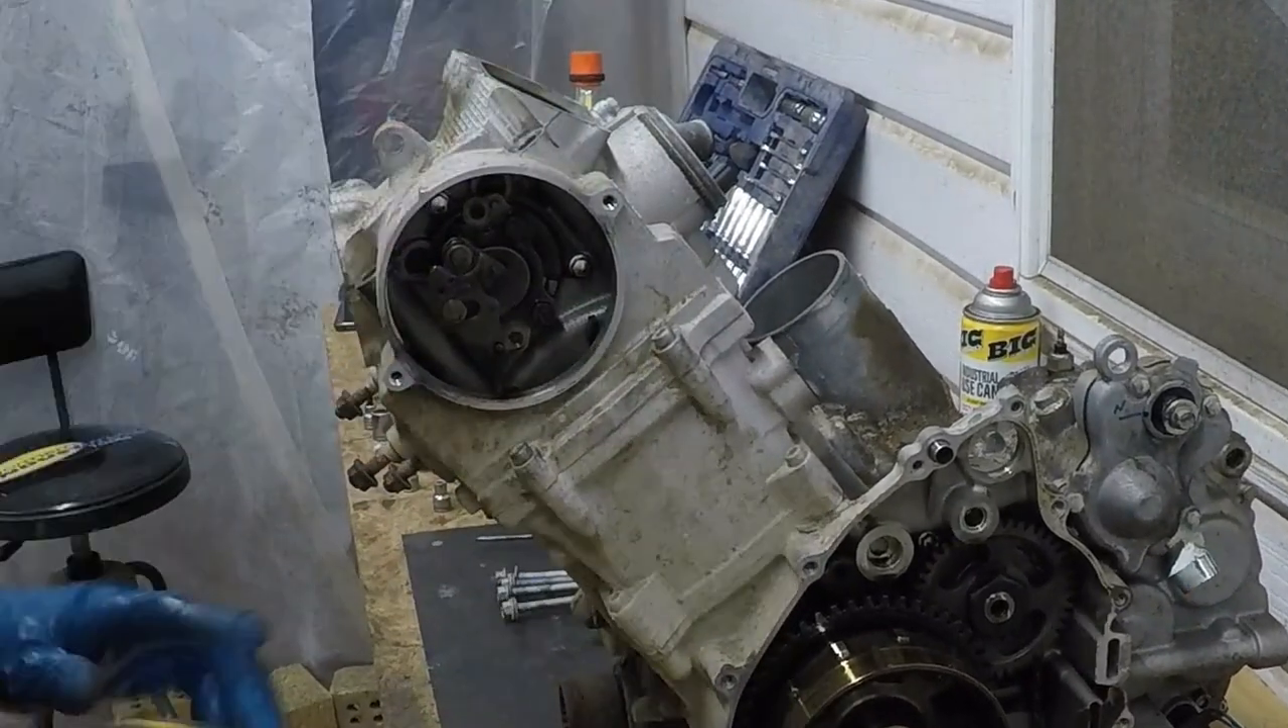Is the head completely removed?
No.